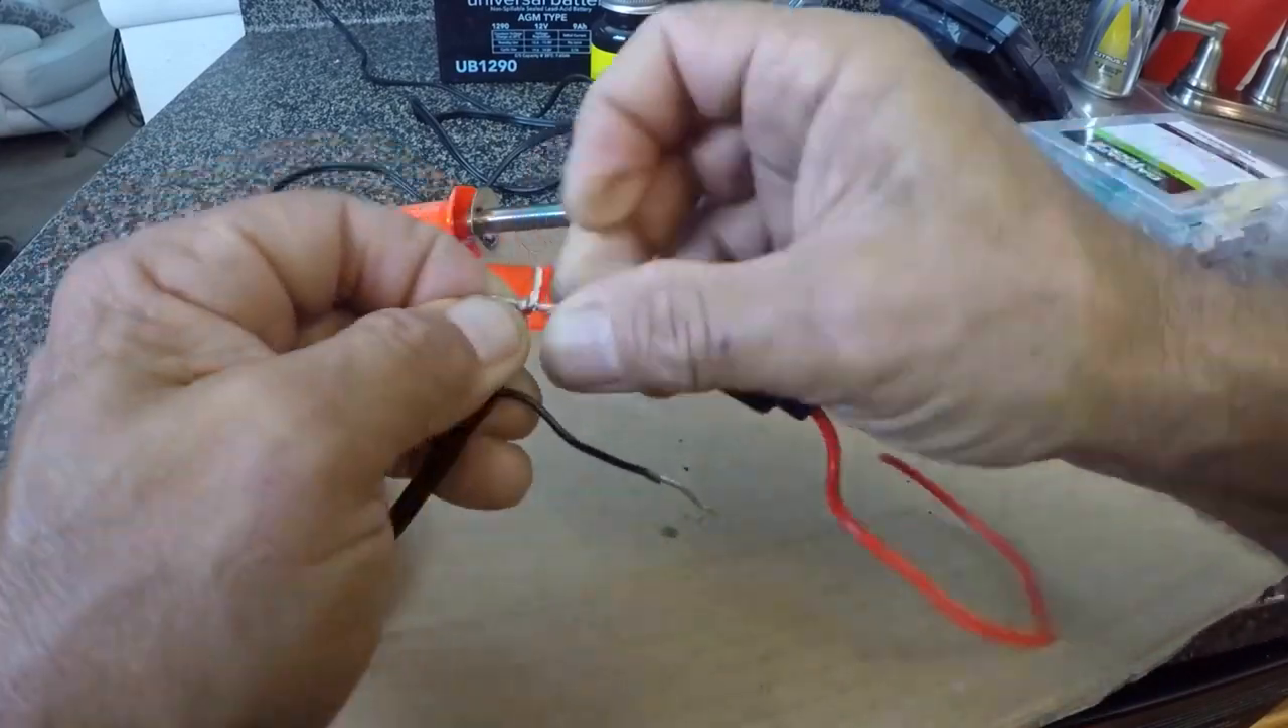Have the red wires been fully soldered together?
No.